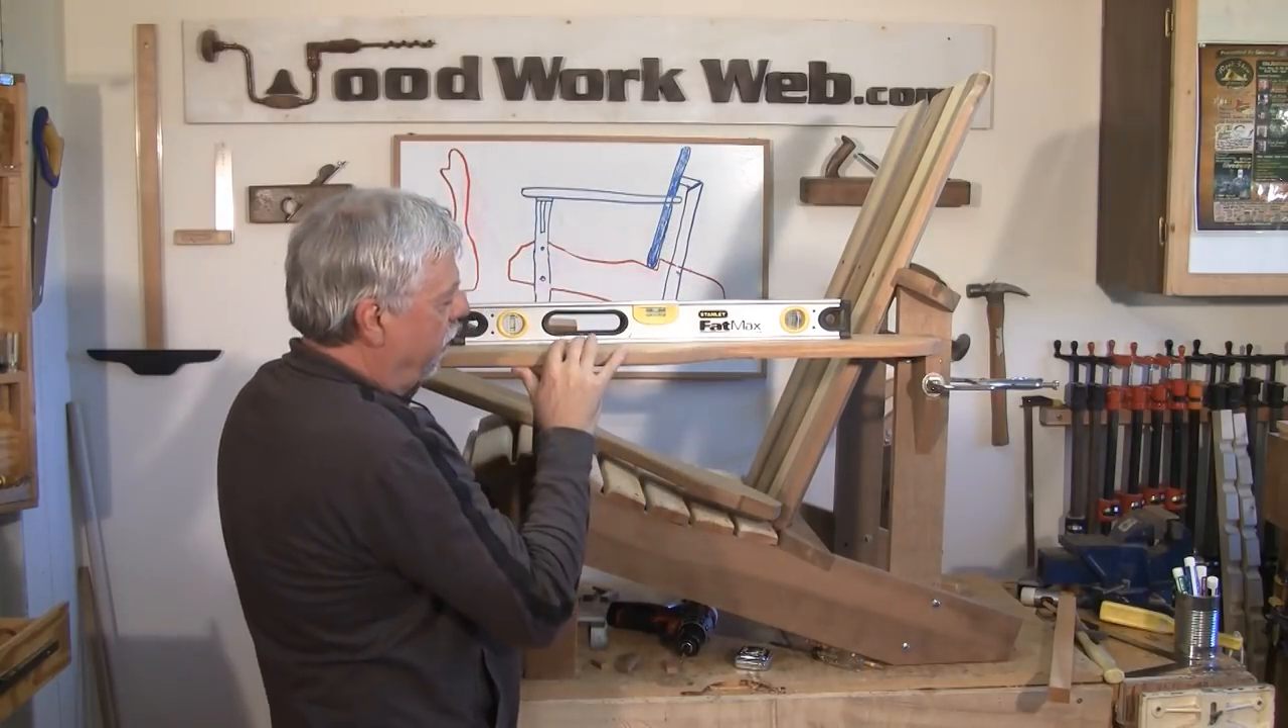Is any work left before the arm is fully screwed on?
Yes.